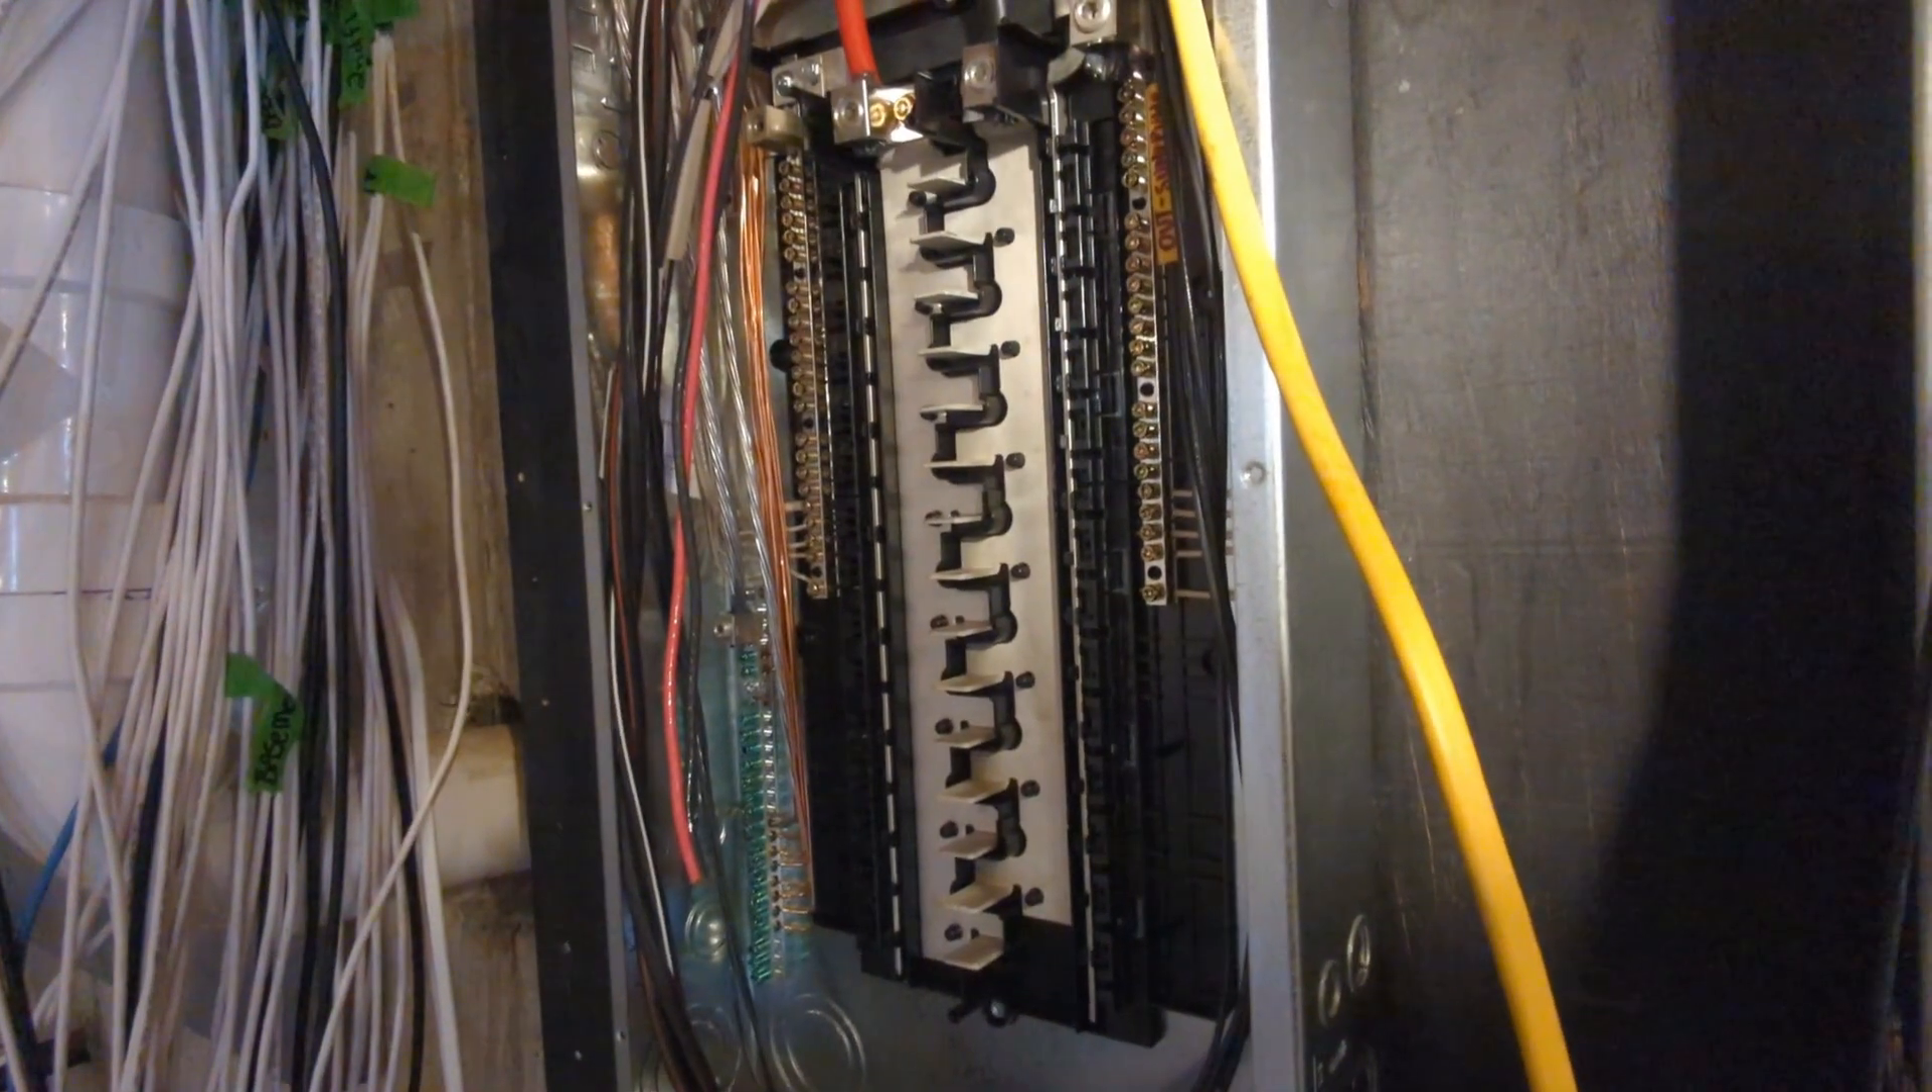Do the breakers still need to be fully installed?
Yes.